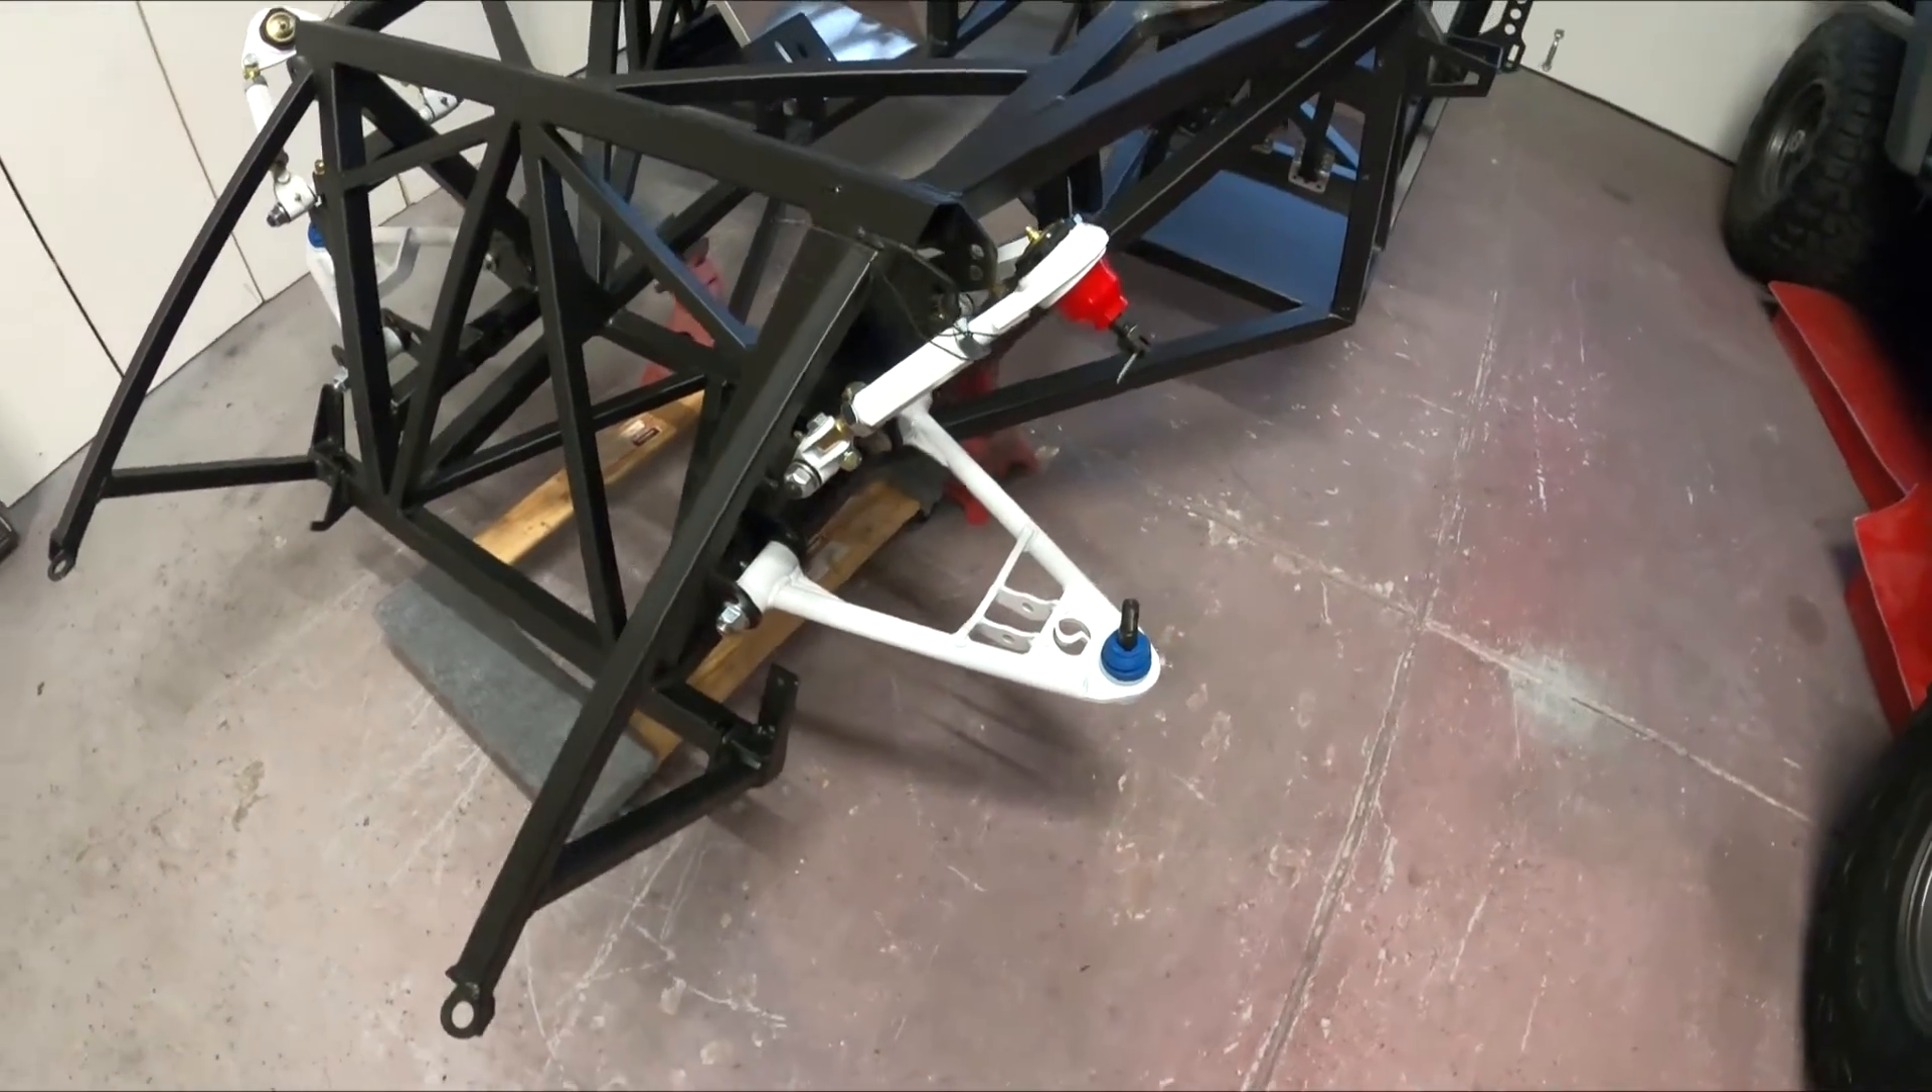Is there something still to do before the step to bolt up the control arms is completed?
No.